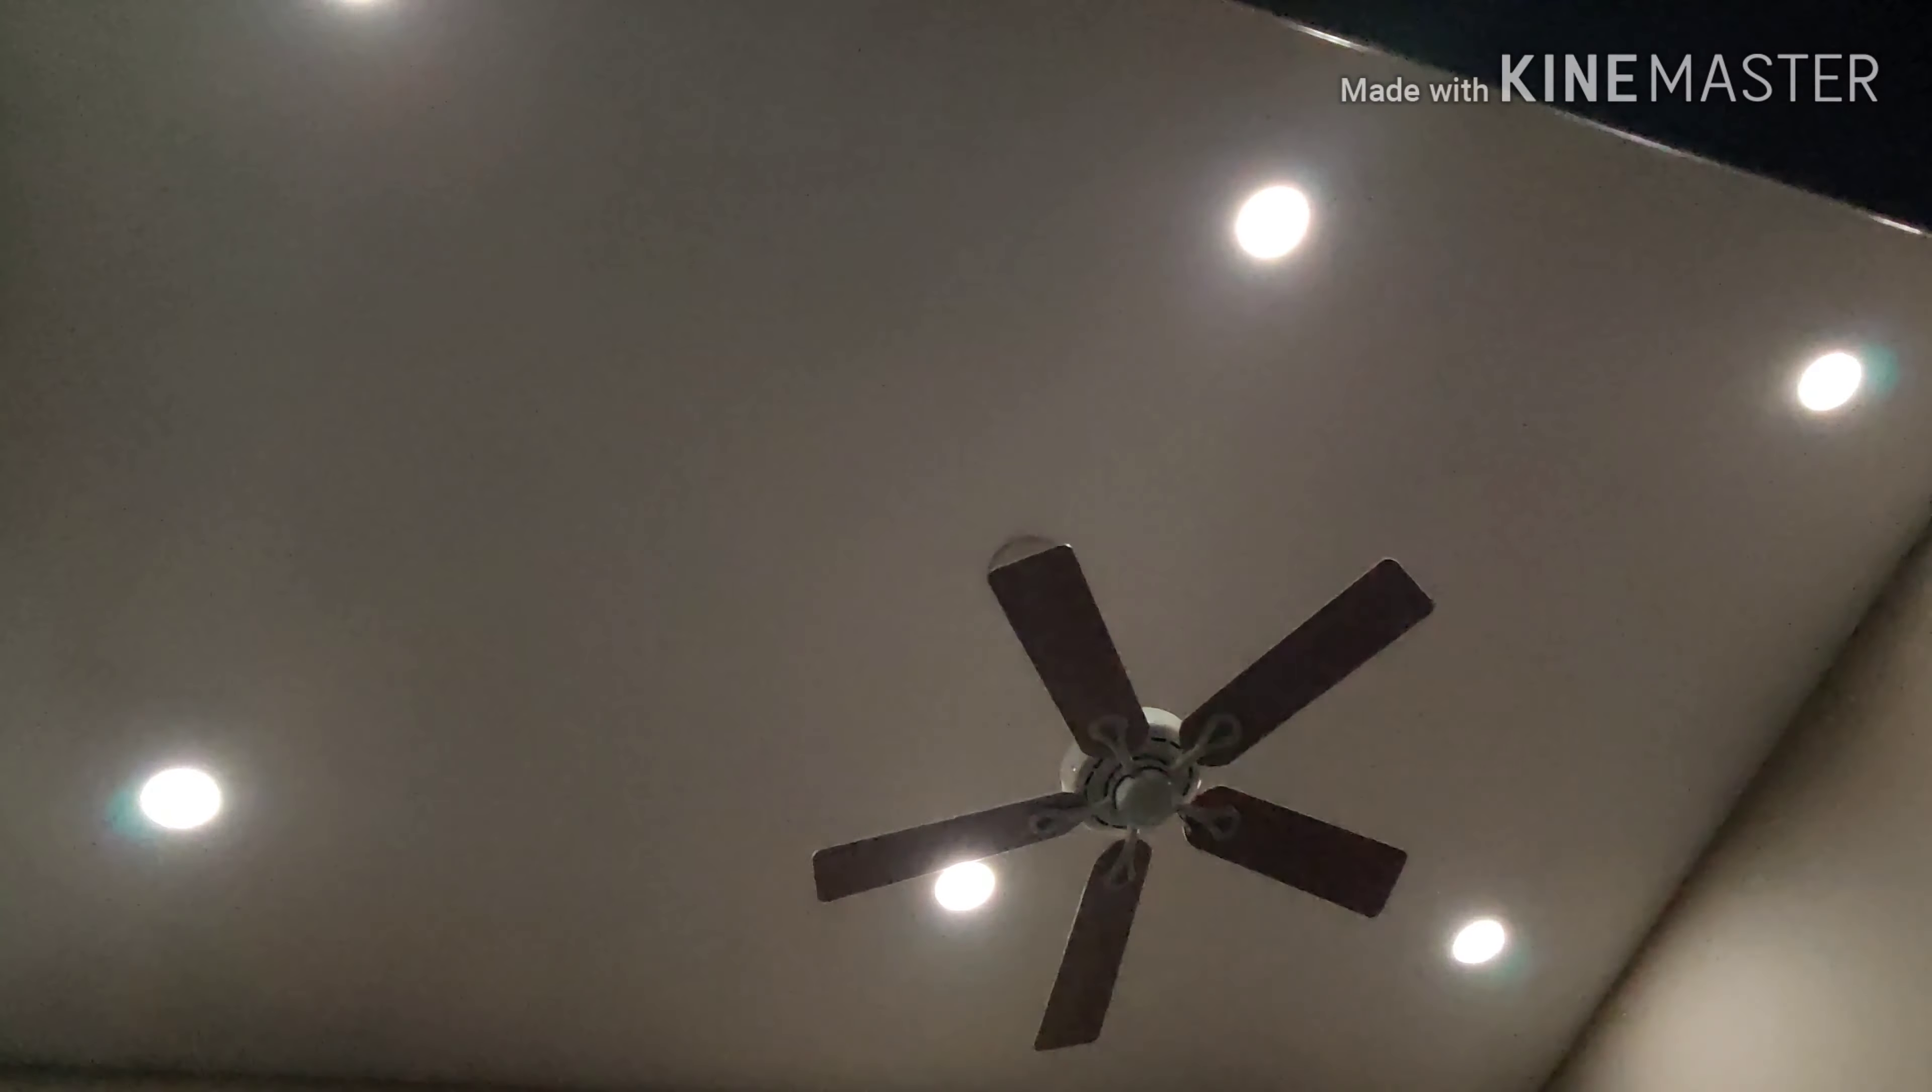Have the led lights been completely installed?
Yes.